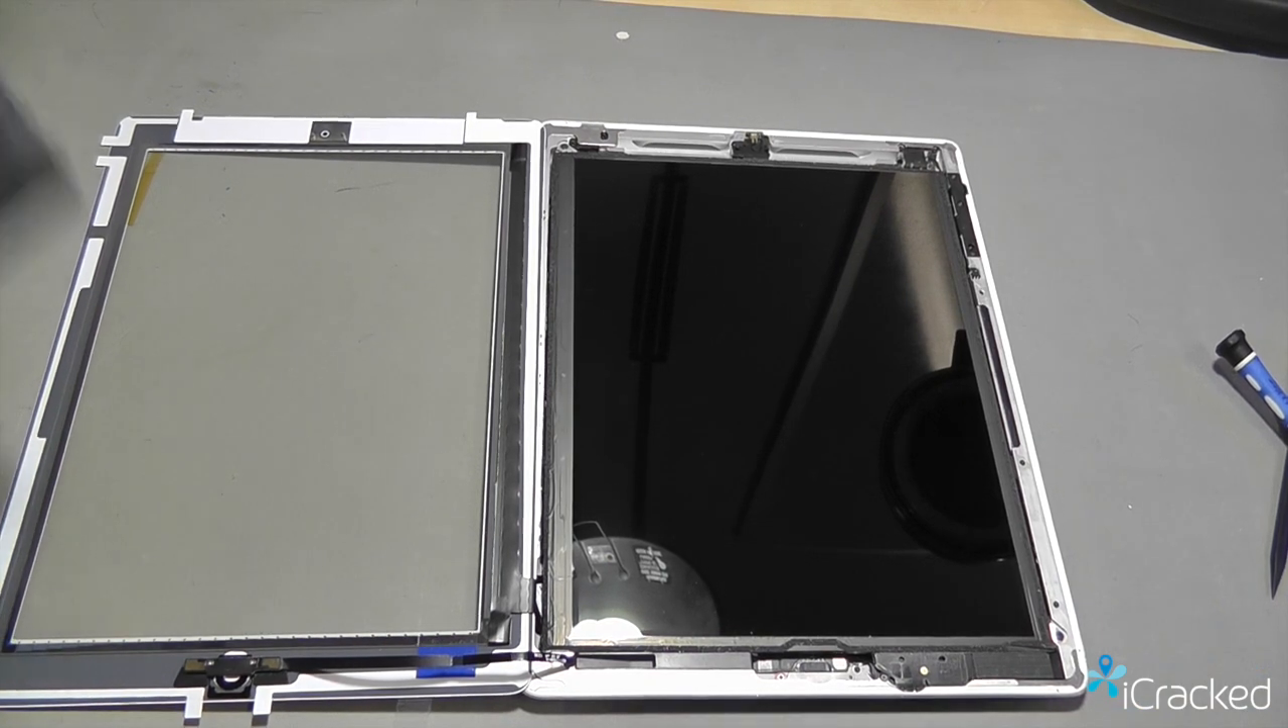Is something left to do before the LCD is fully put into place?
No.